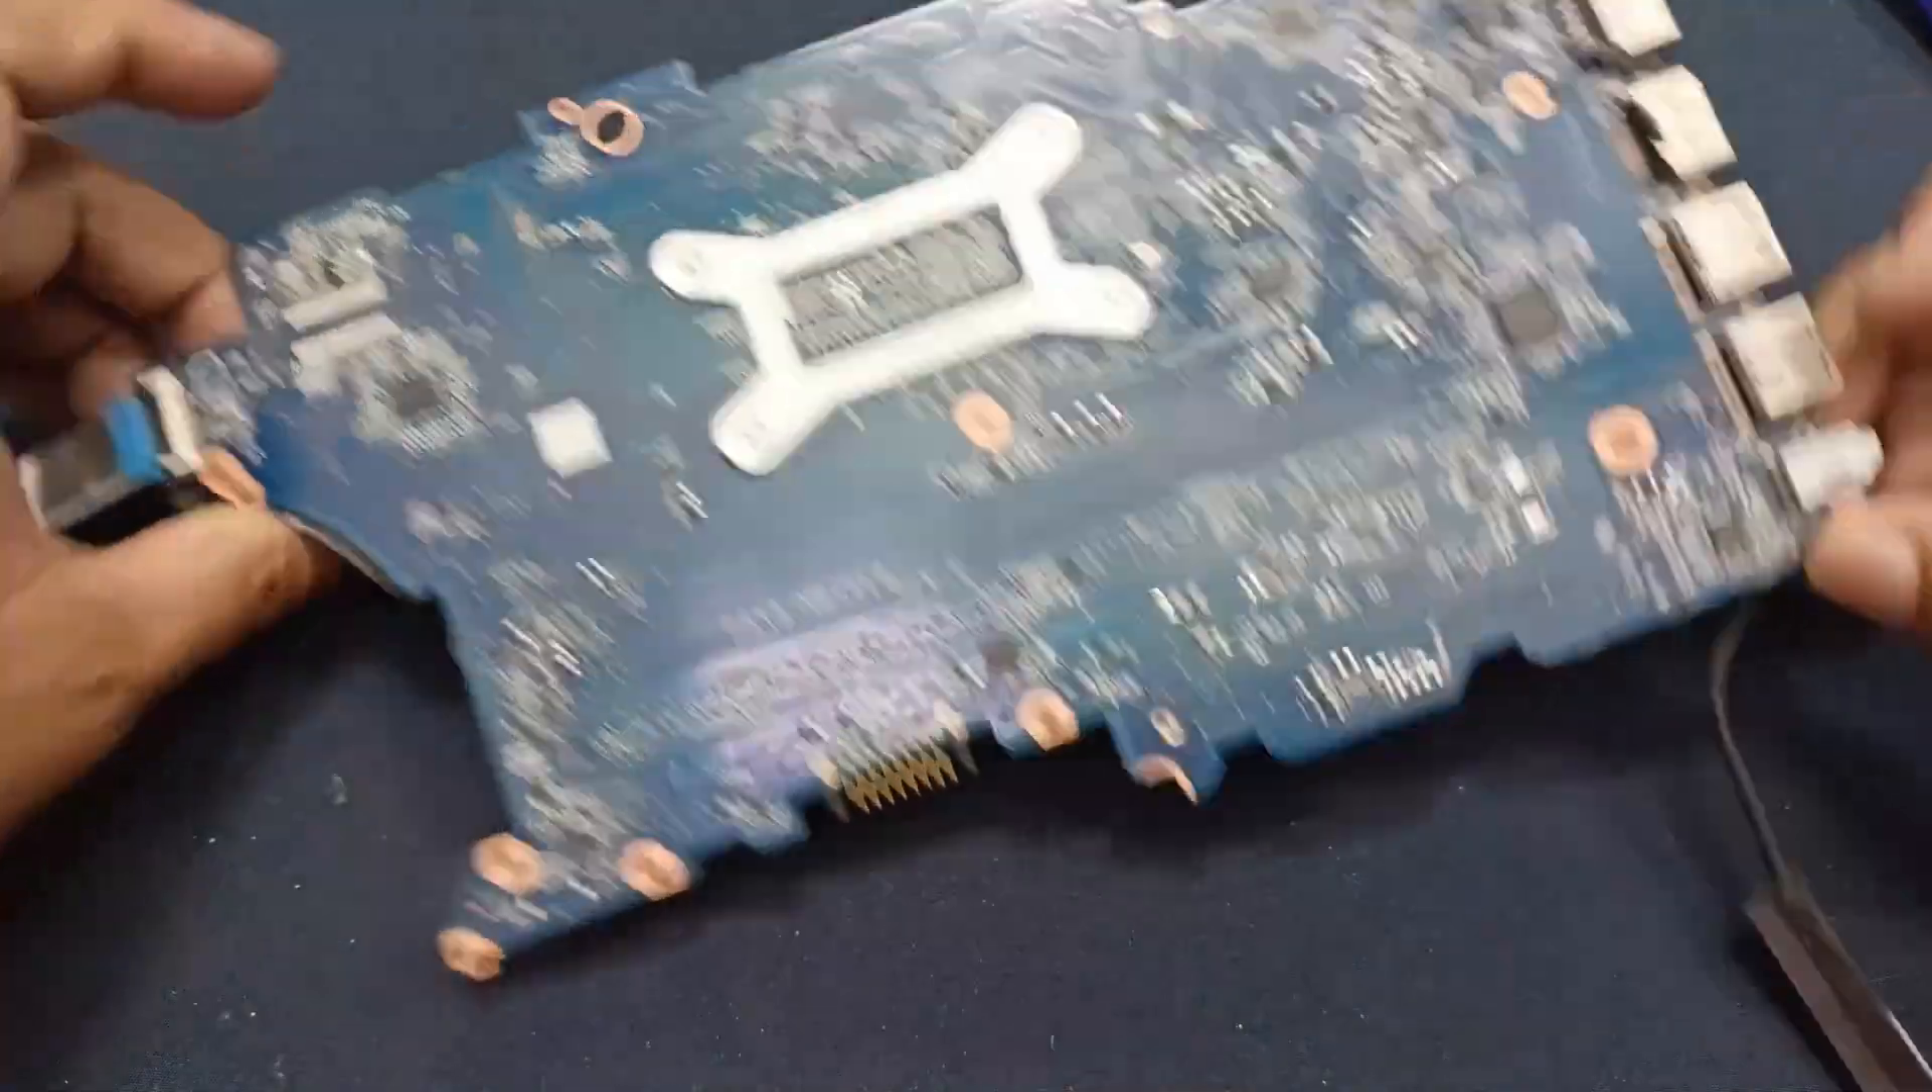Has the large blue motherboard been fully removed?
Yes.